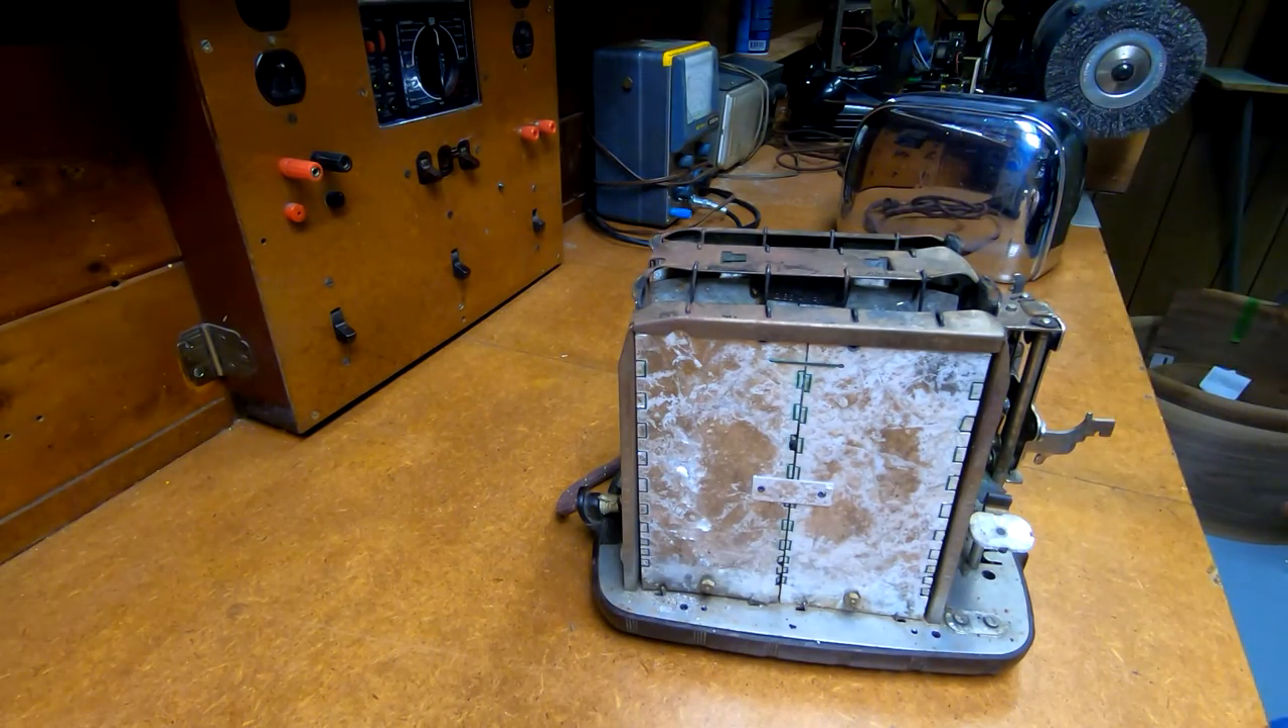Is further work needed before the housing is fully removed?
No.